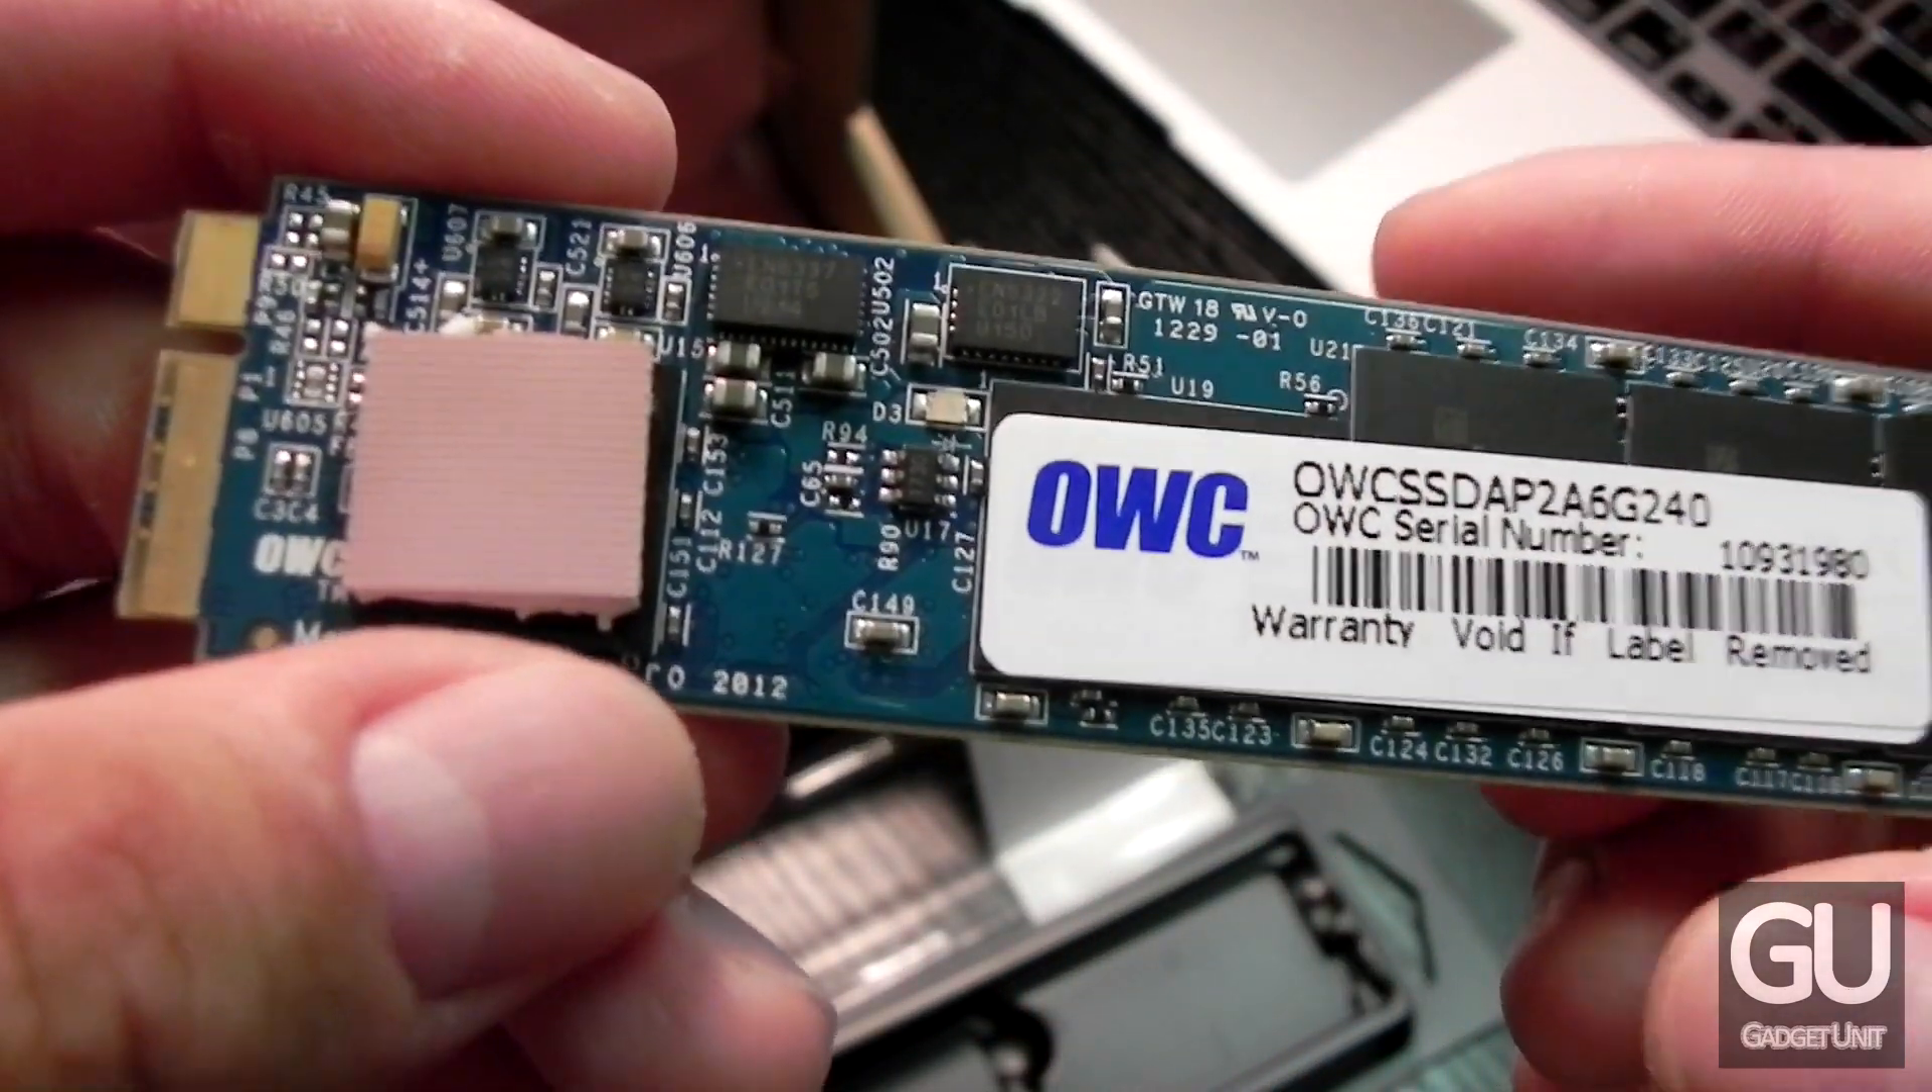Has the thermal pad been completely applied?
Yes.